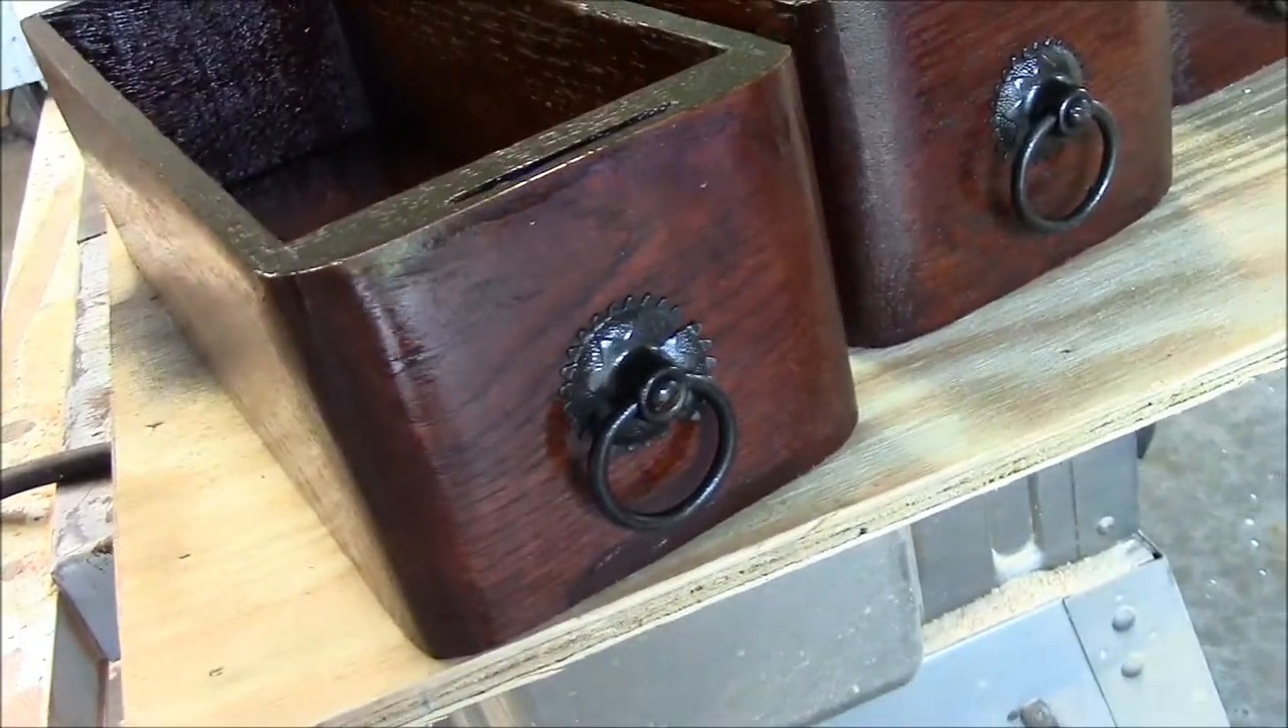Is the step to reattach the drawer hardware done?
Yes.